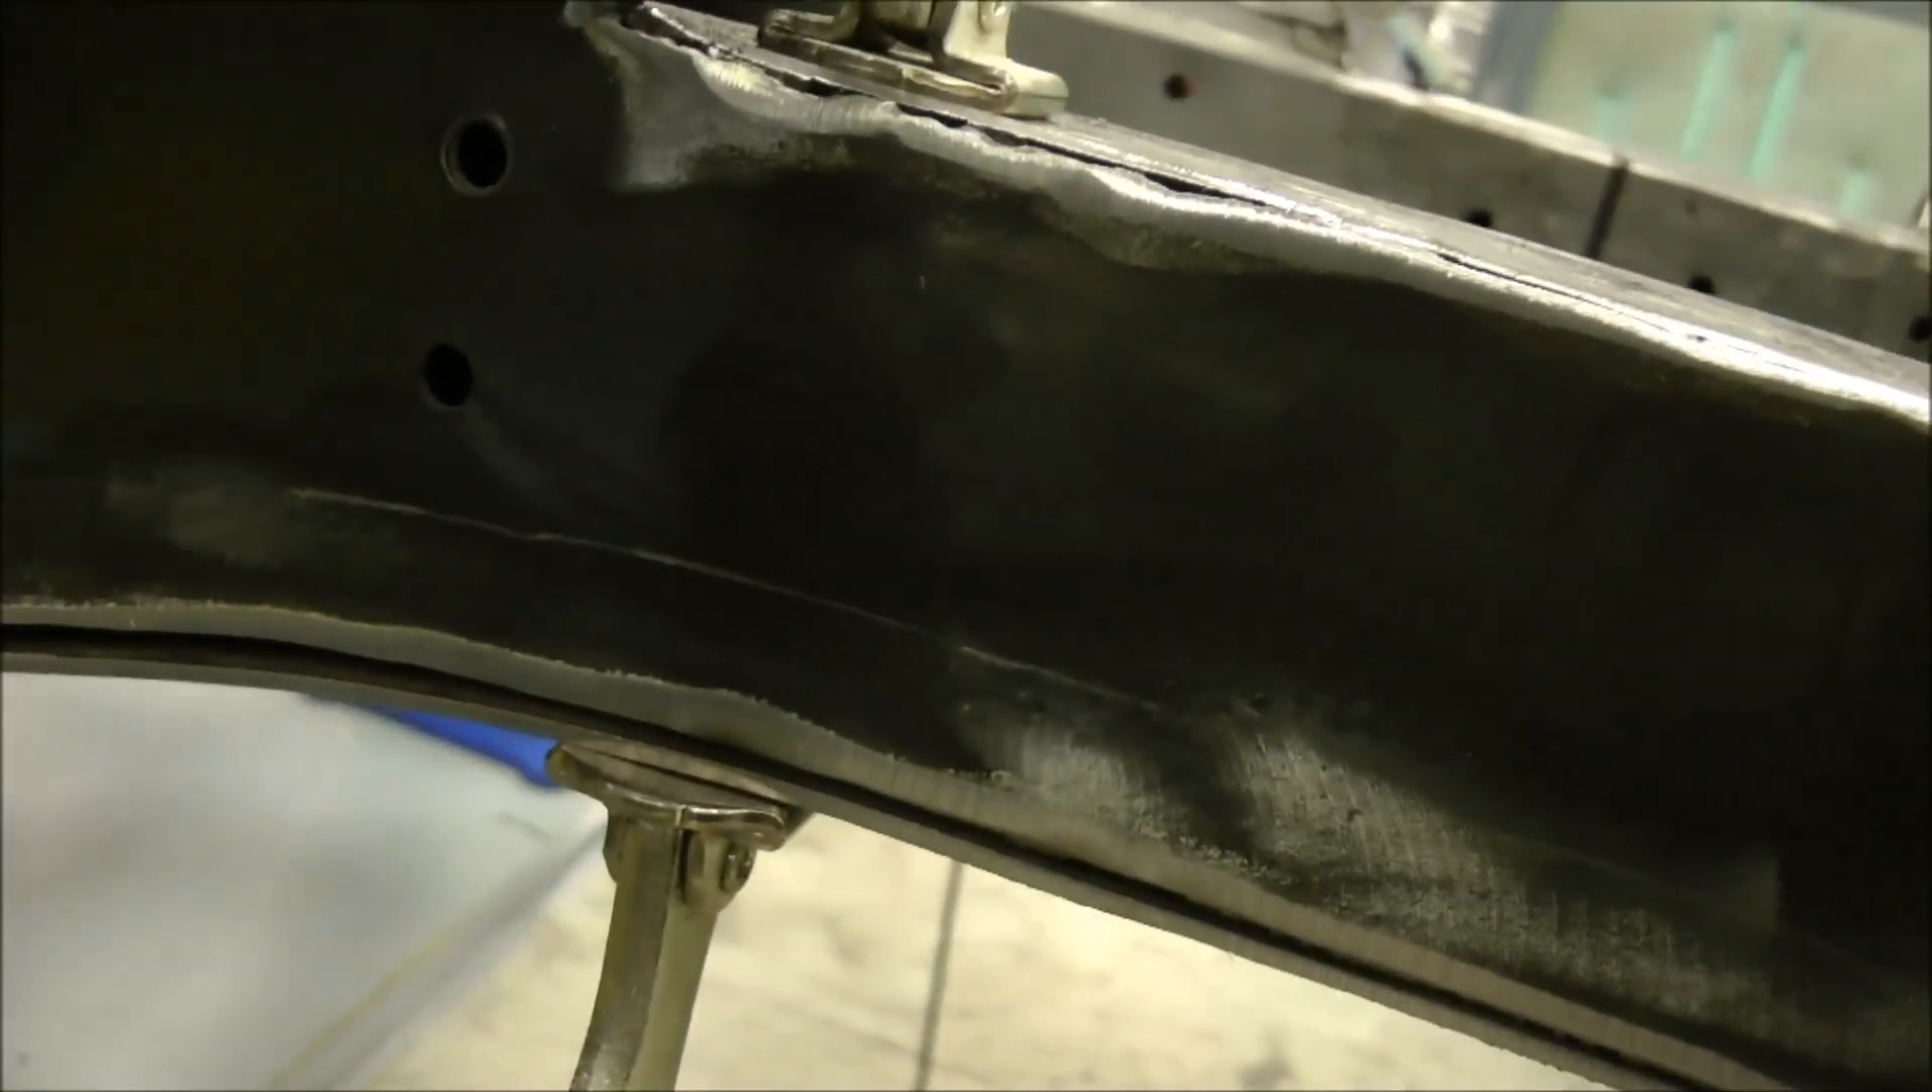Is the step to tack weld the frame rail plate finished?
No.